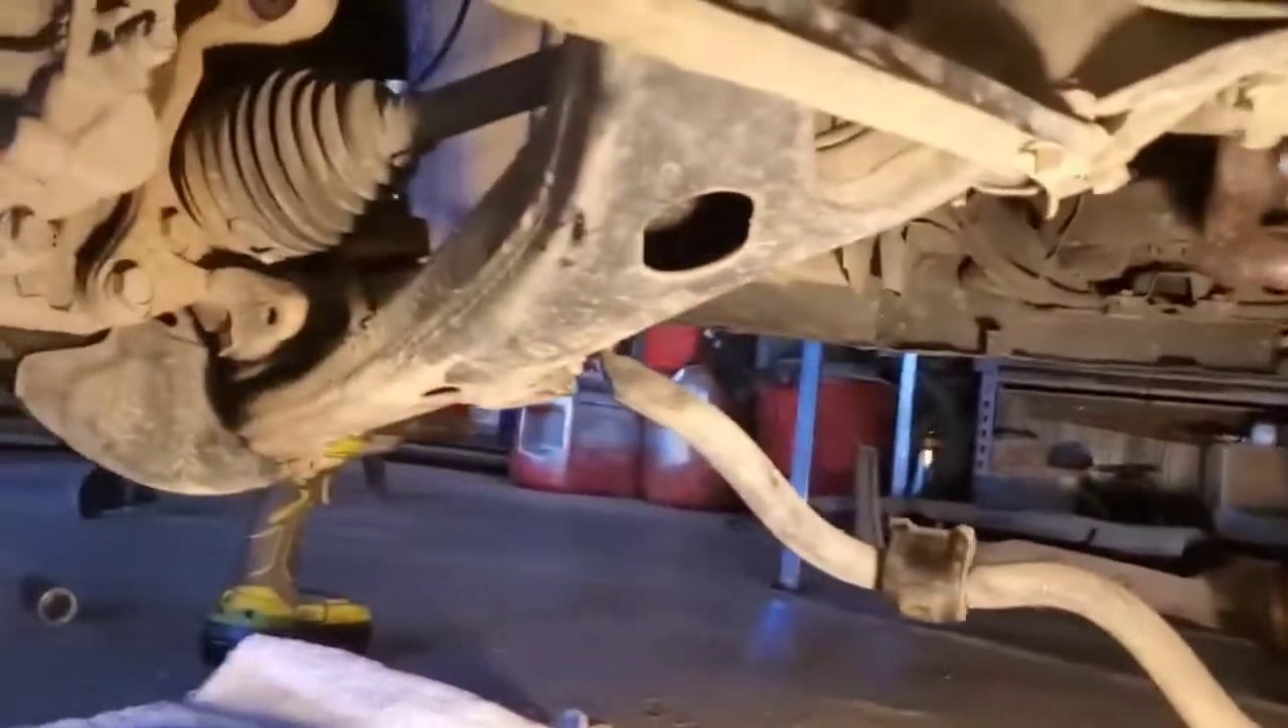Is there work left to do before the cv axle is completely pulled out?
Yes.